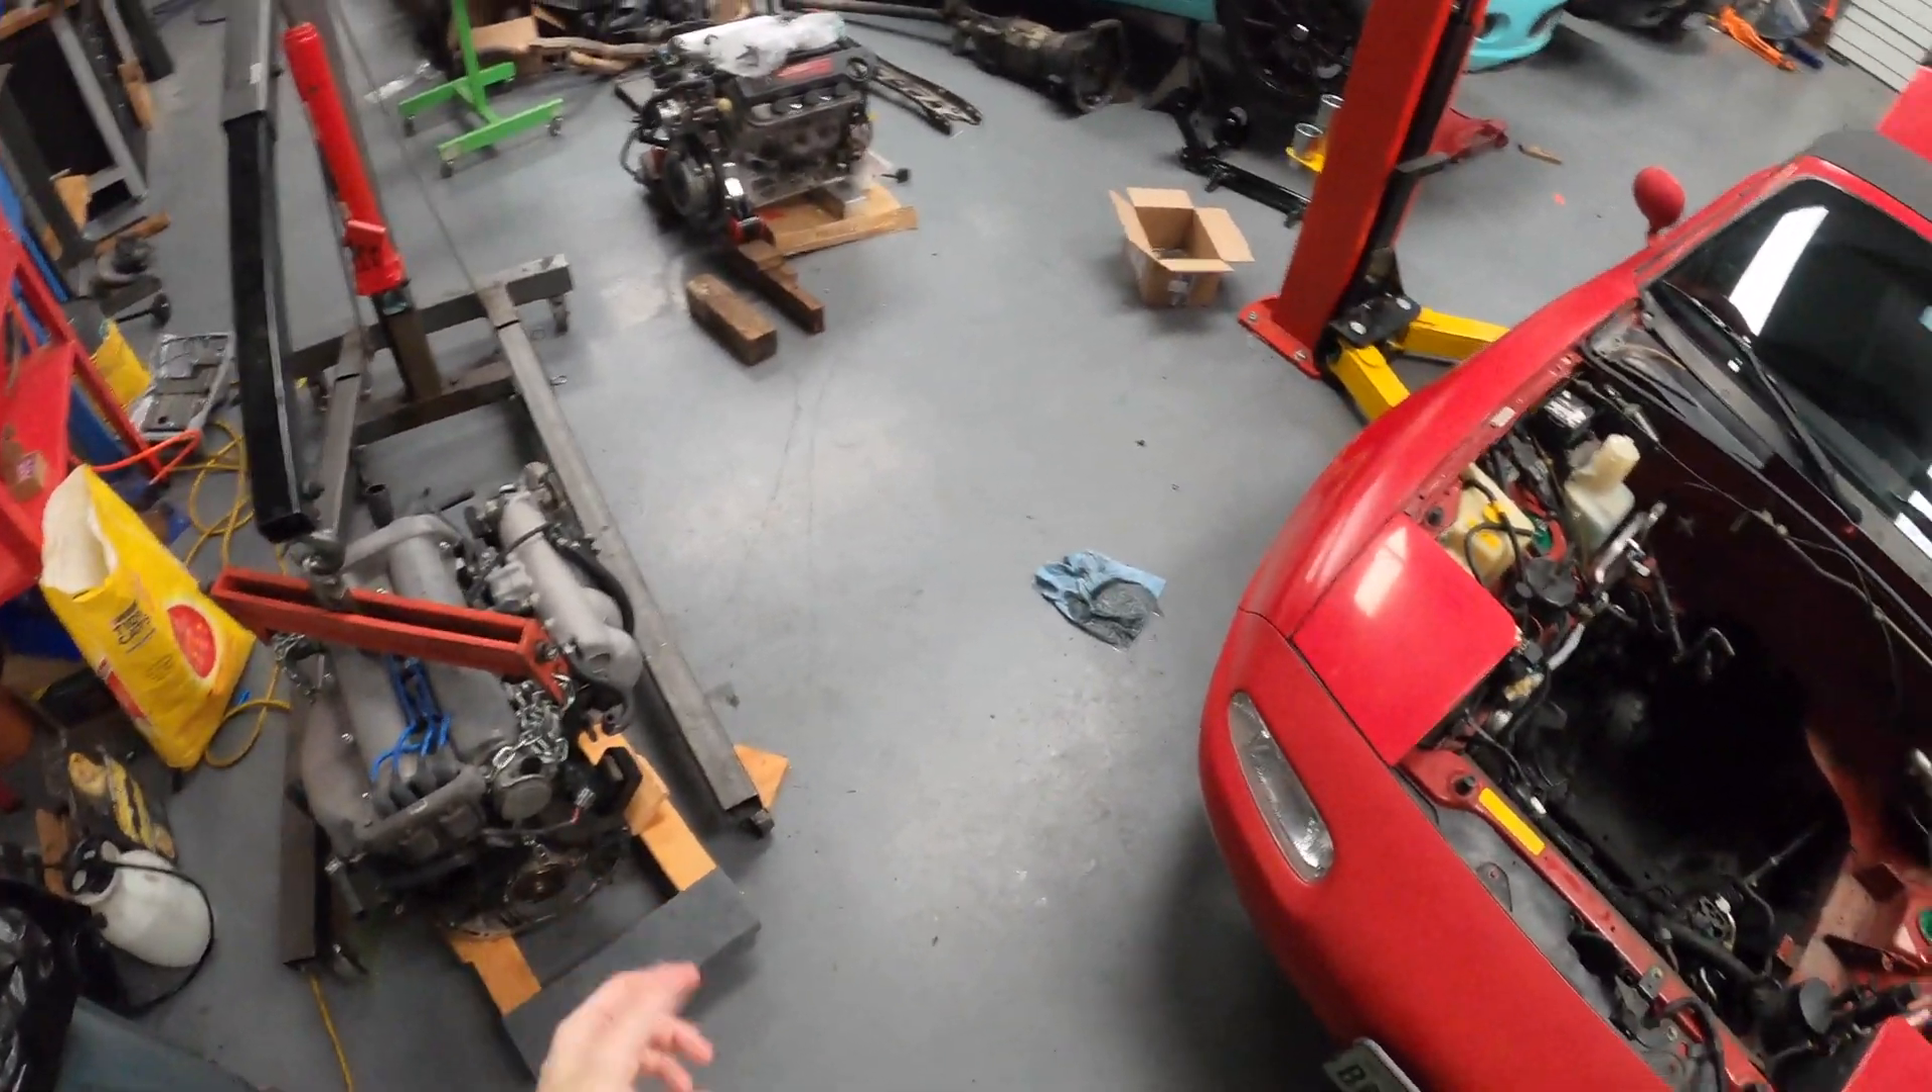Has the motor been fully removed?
Yes.